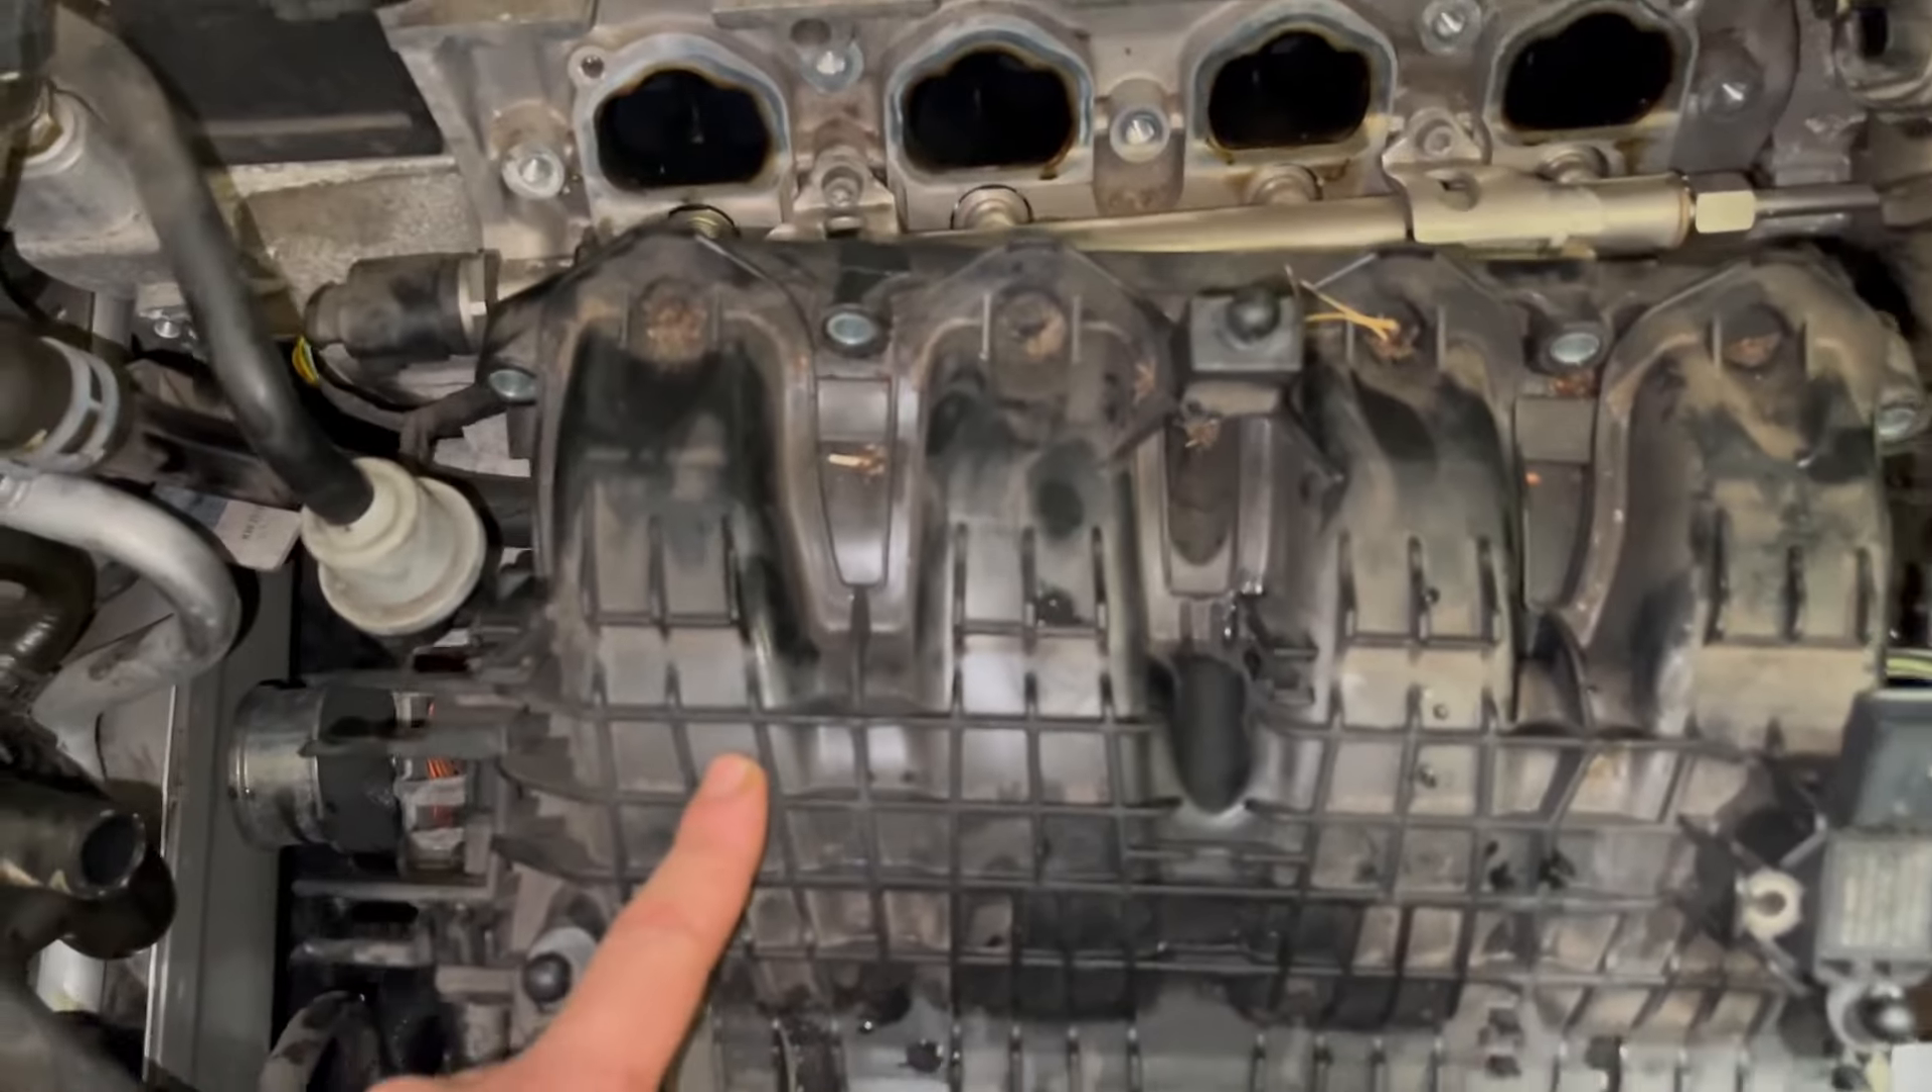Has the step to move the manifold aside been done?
Yes.